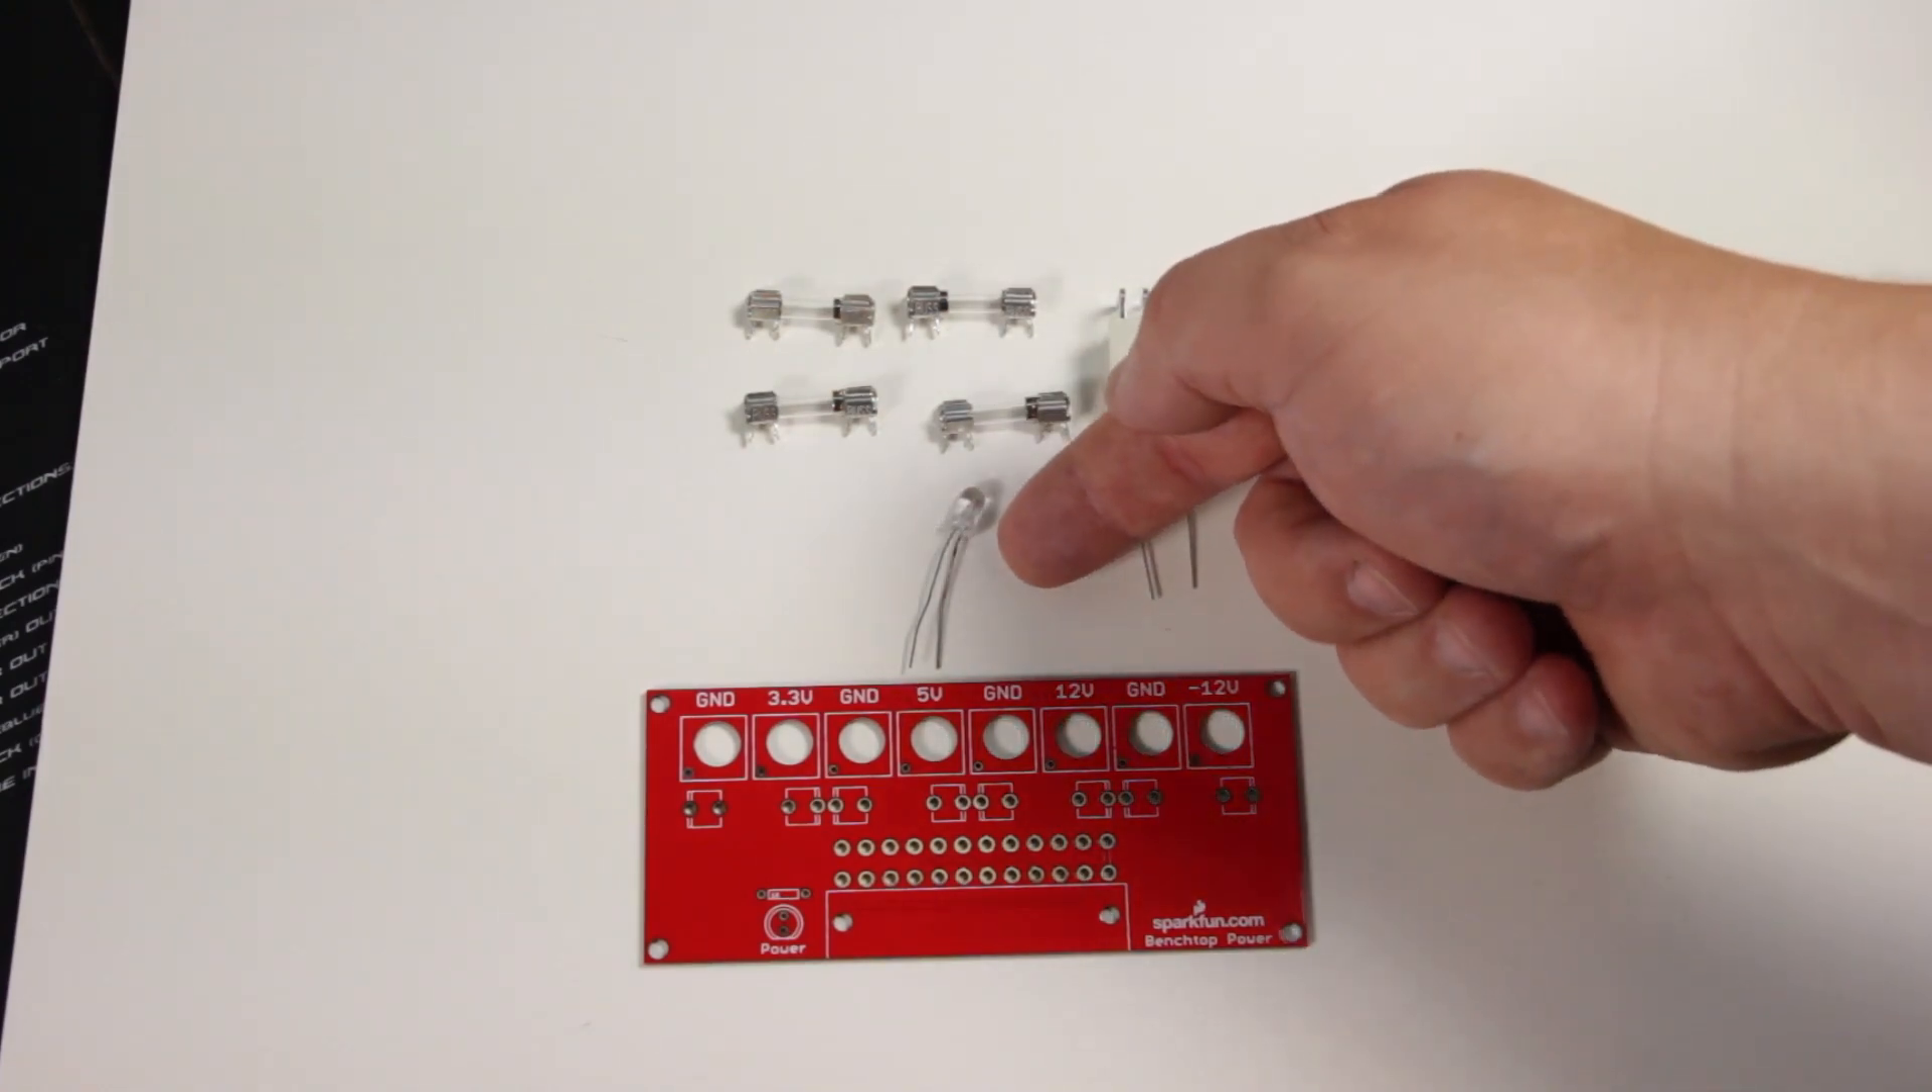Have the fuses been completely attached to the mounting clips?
Yes.